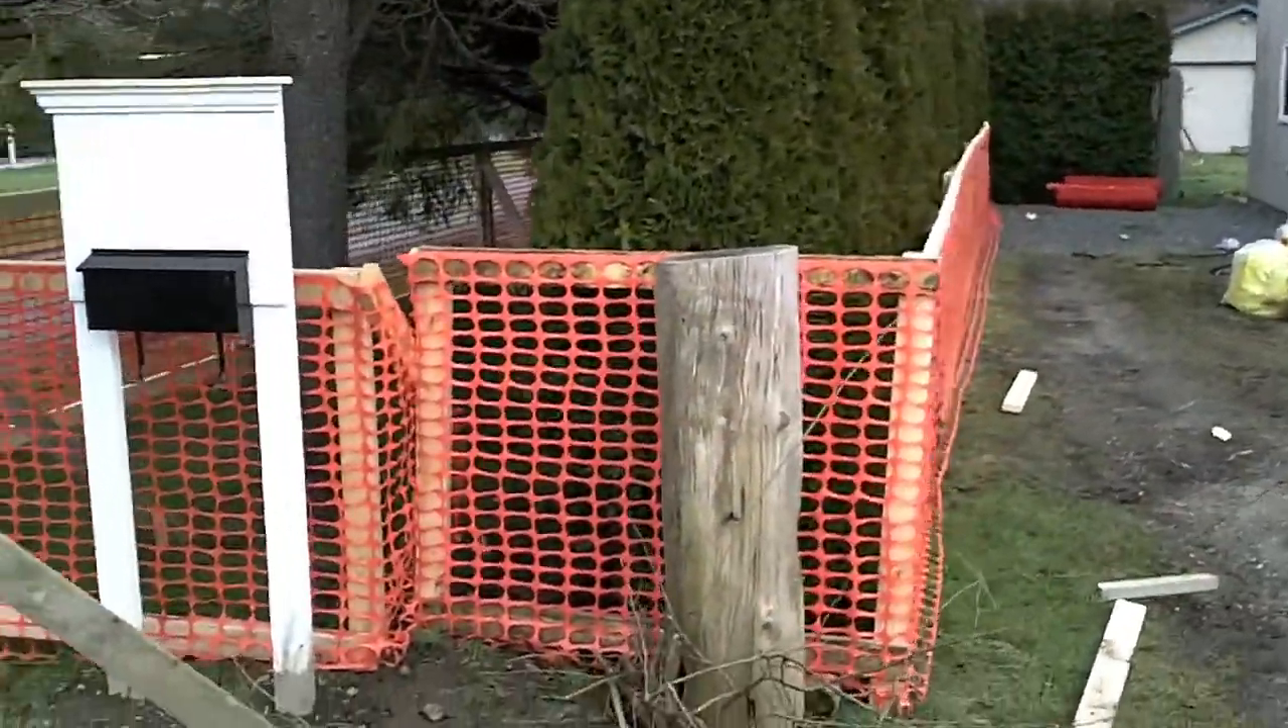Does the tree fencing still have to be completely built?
No.